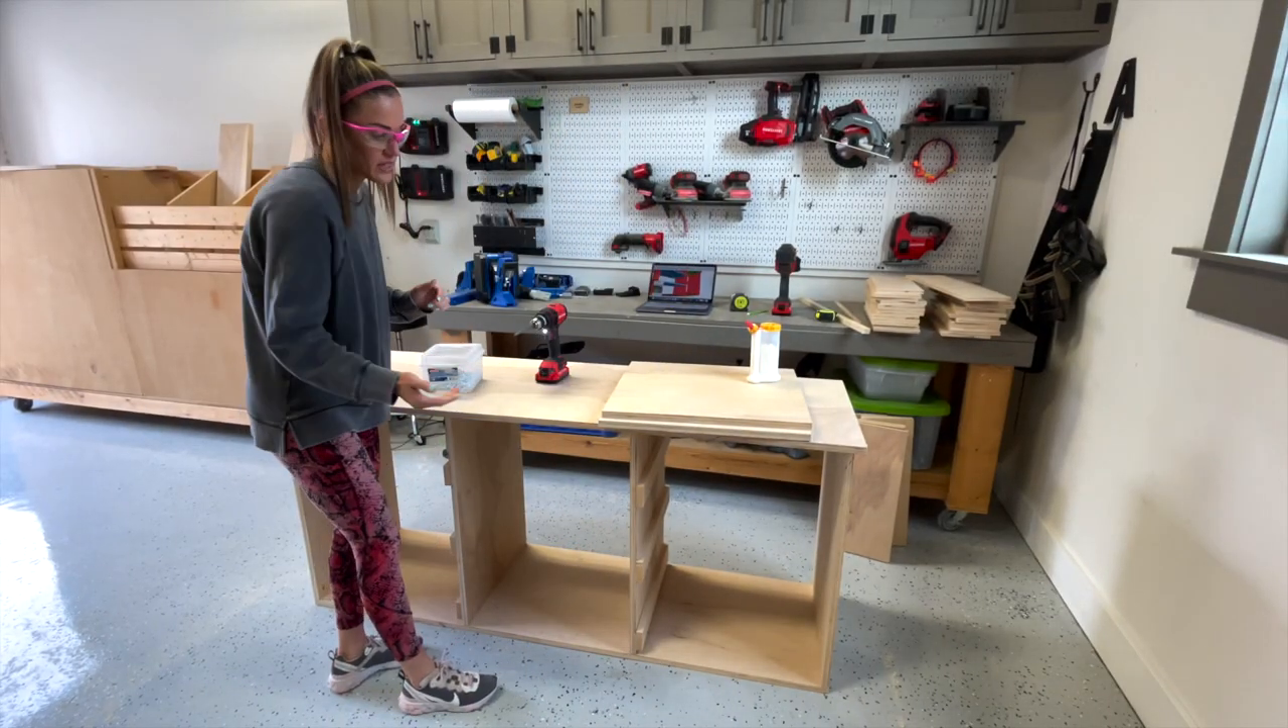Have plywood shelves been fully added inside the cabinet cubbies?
No.